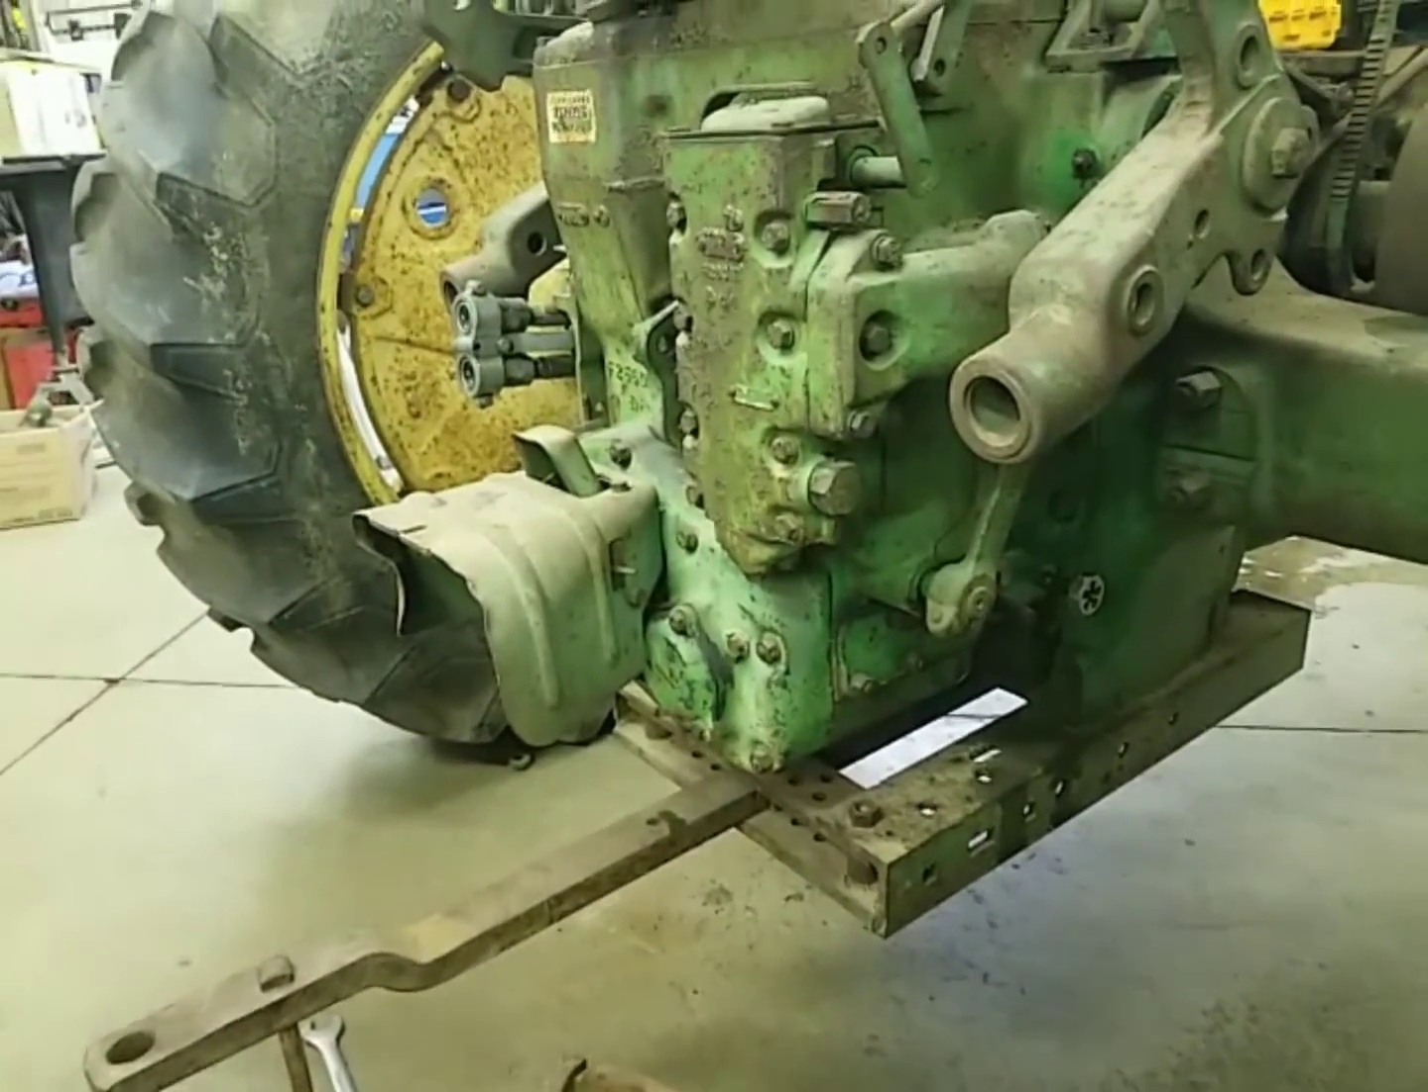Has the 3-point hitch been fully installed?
No.